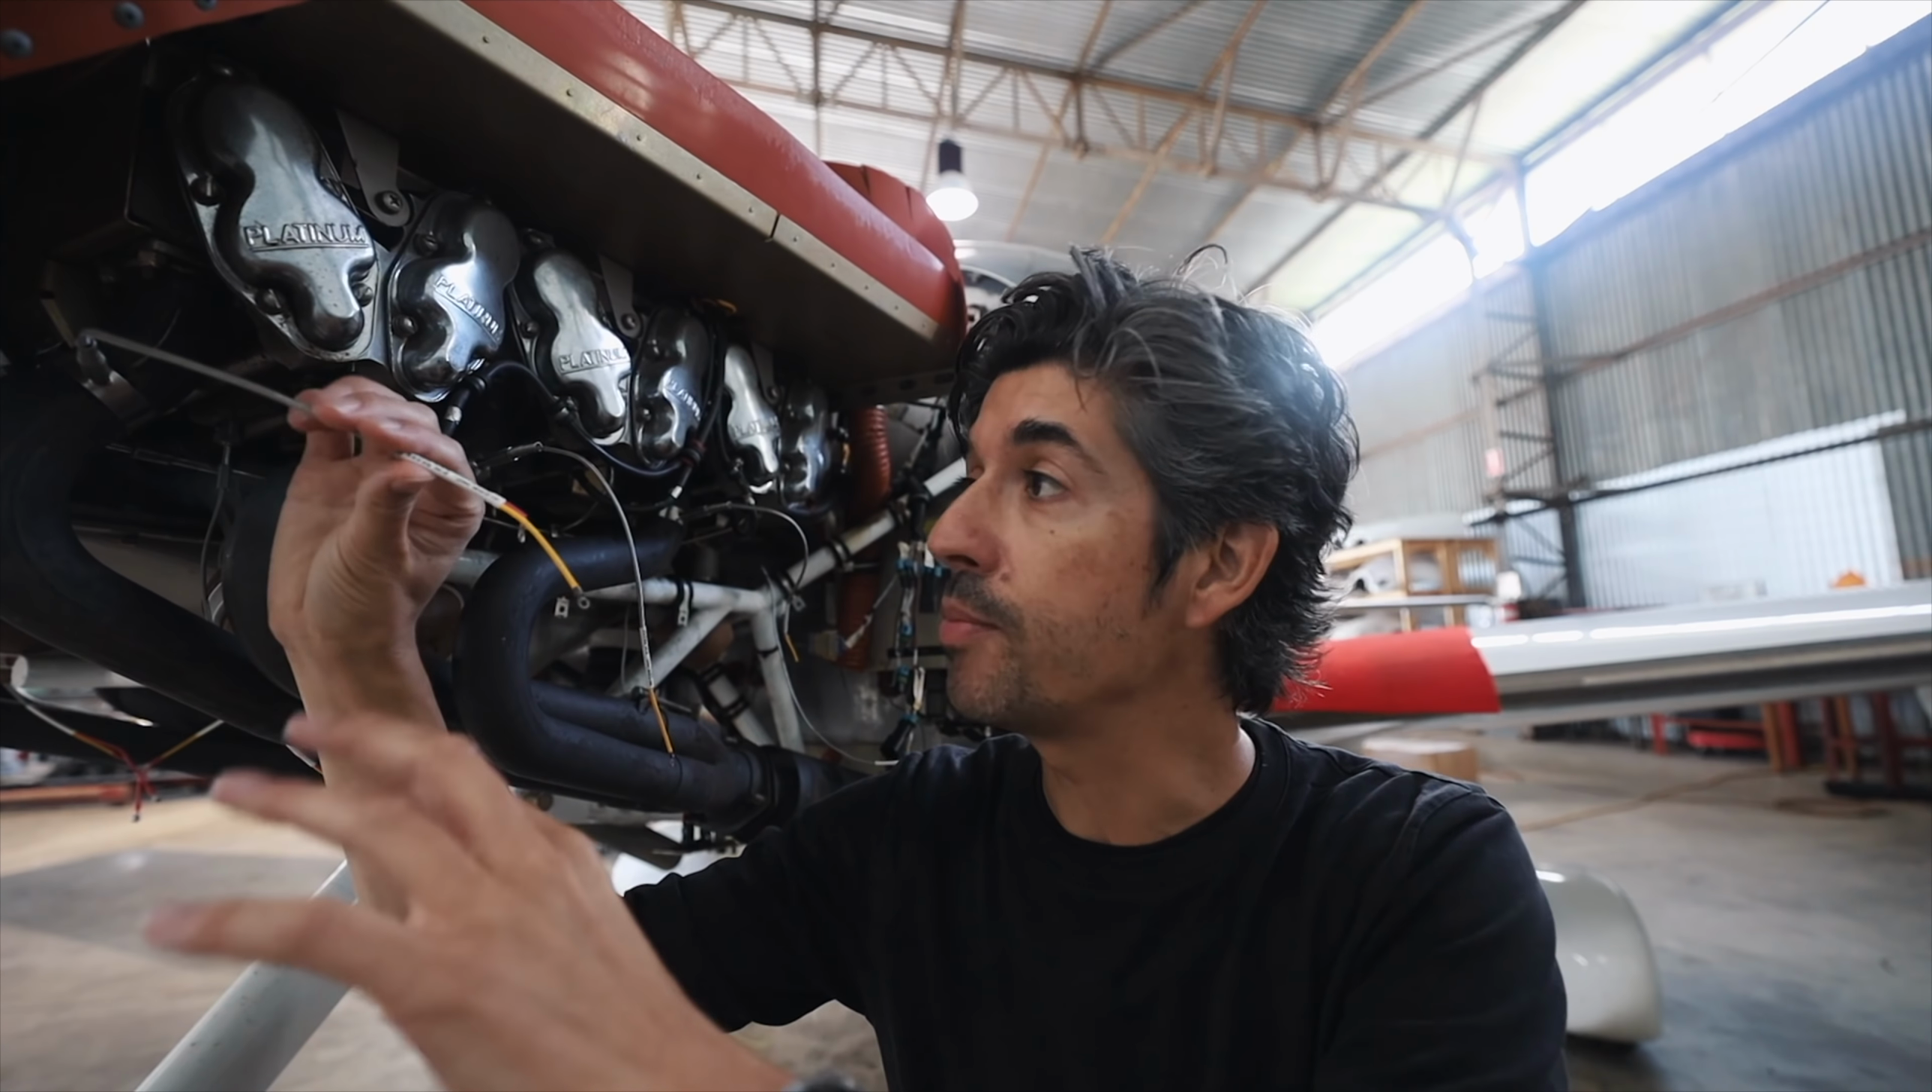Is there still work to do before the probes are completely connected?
Yes.